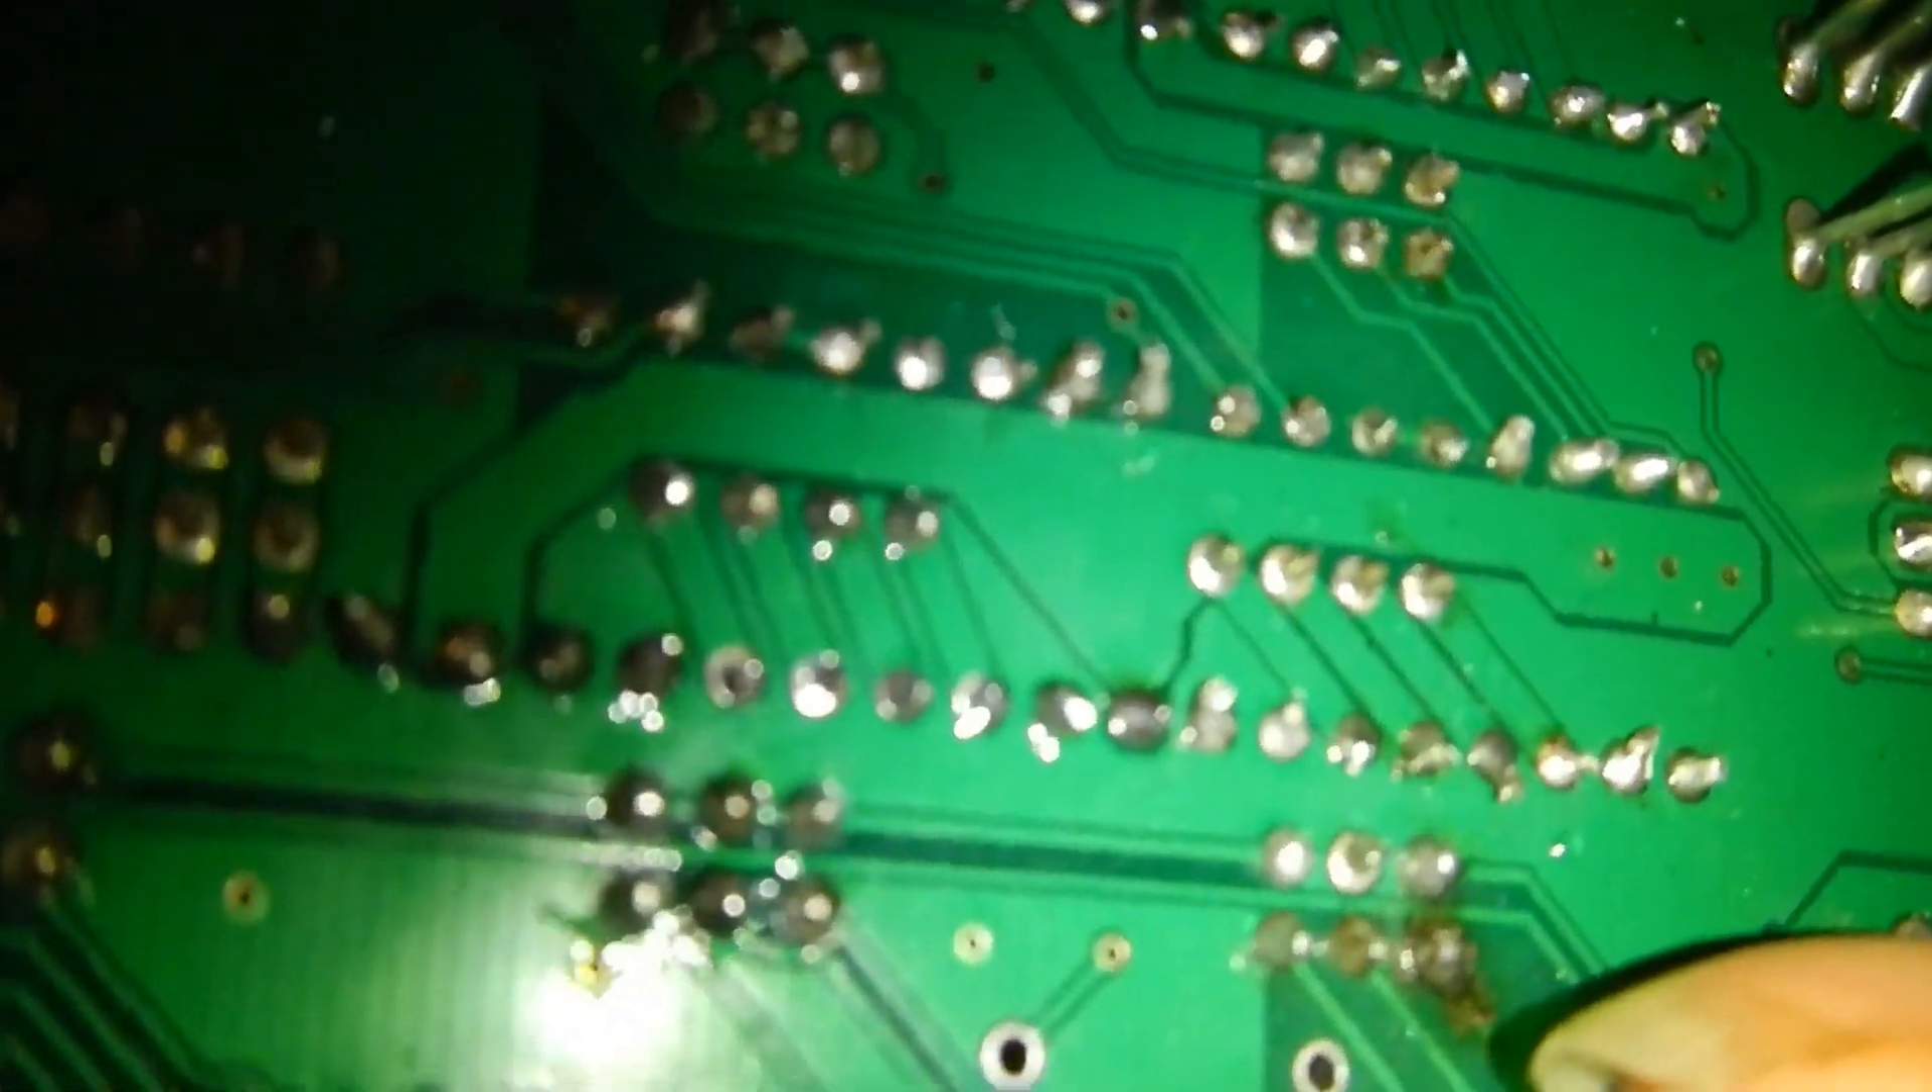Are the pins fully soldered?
Yes.